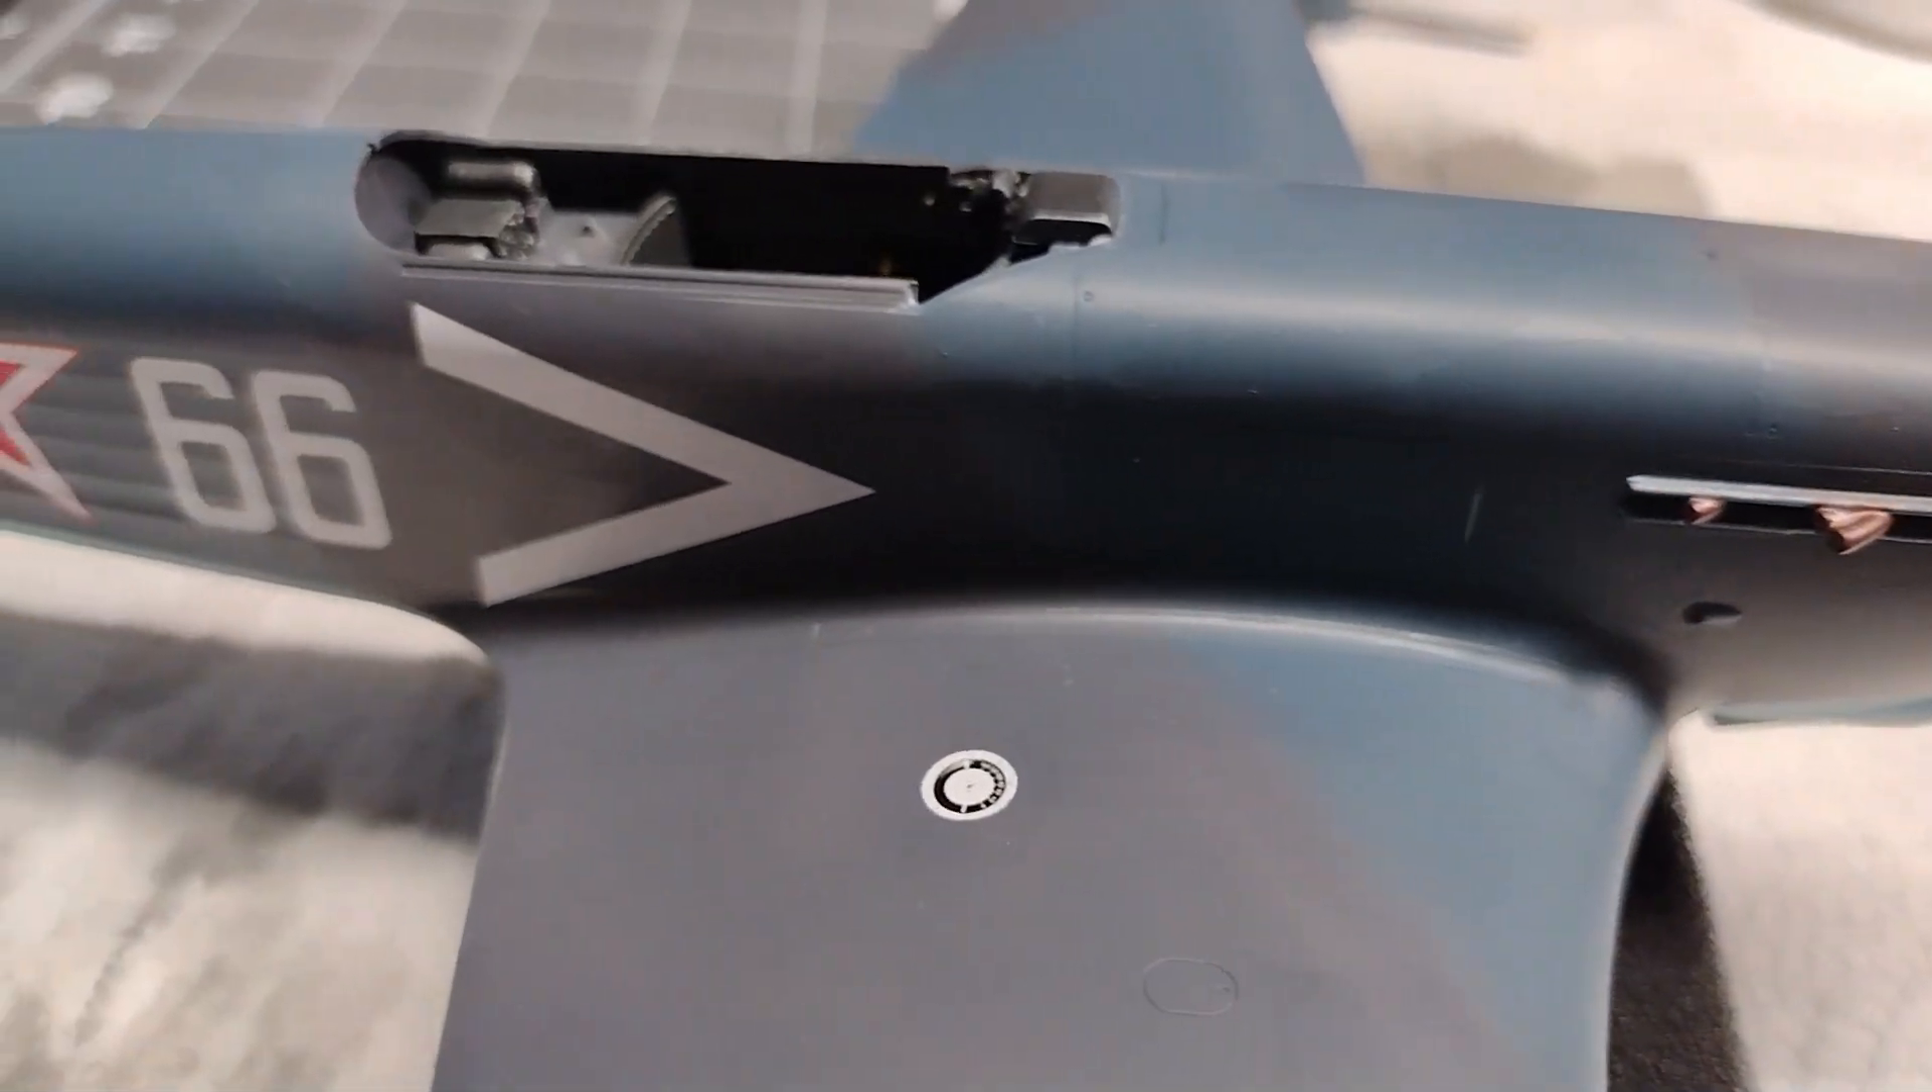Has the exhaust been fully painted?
Yes.